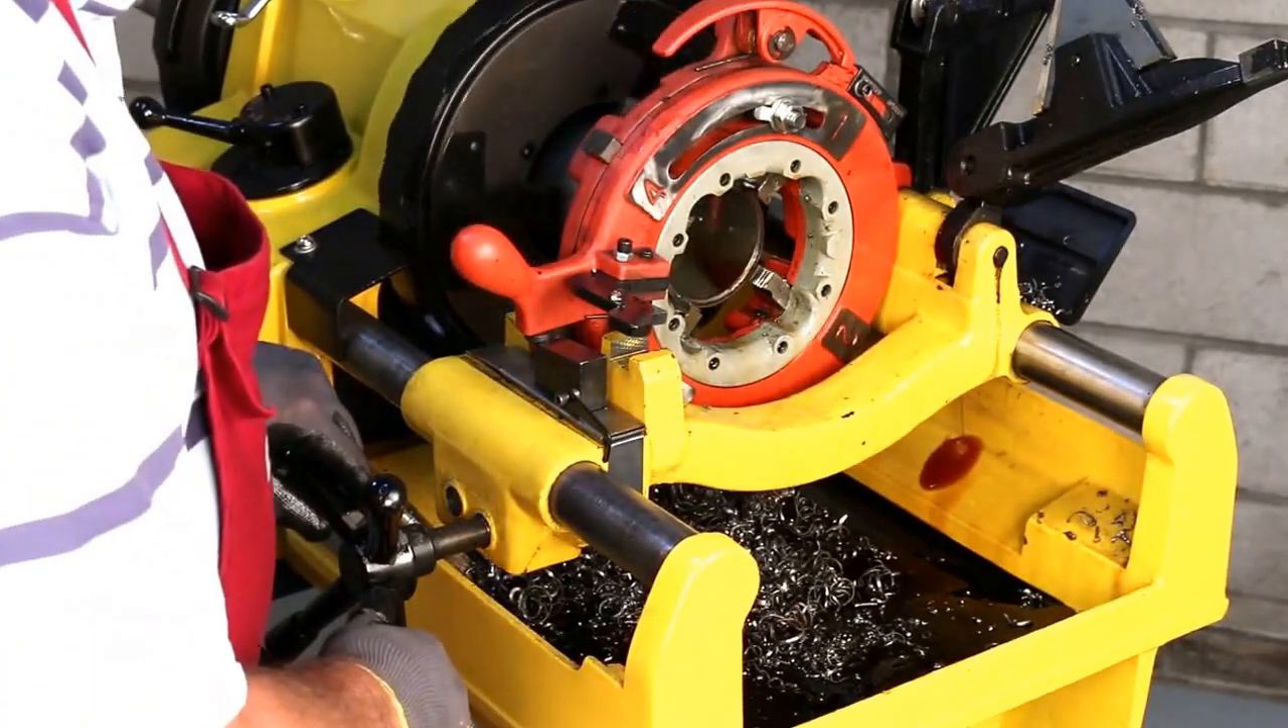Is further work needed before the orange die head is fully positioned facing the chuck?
No.